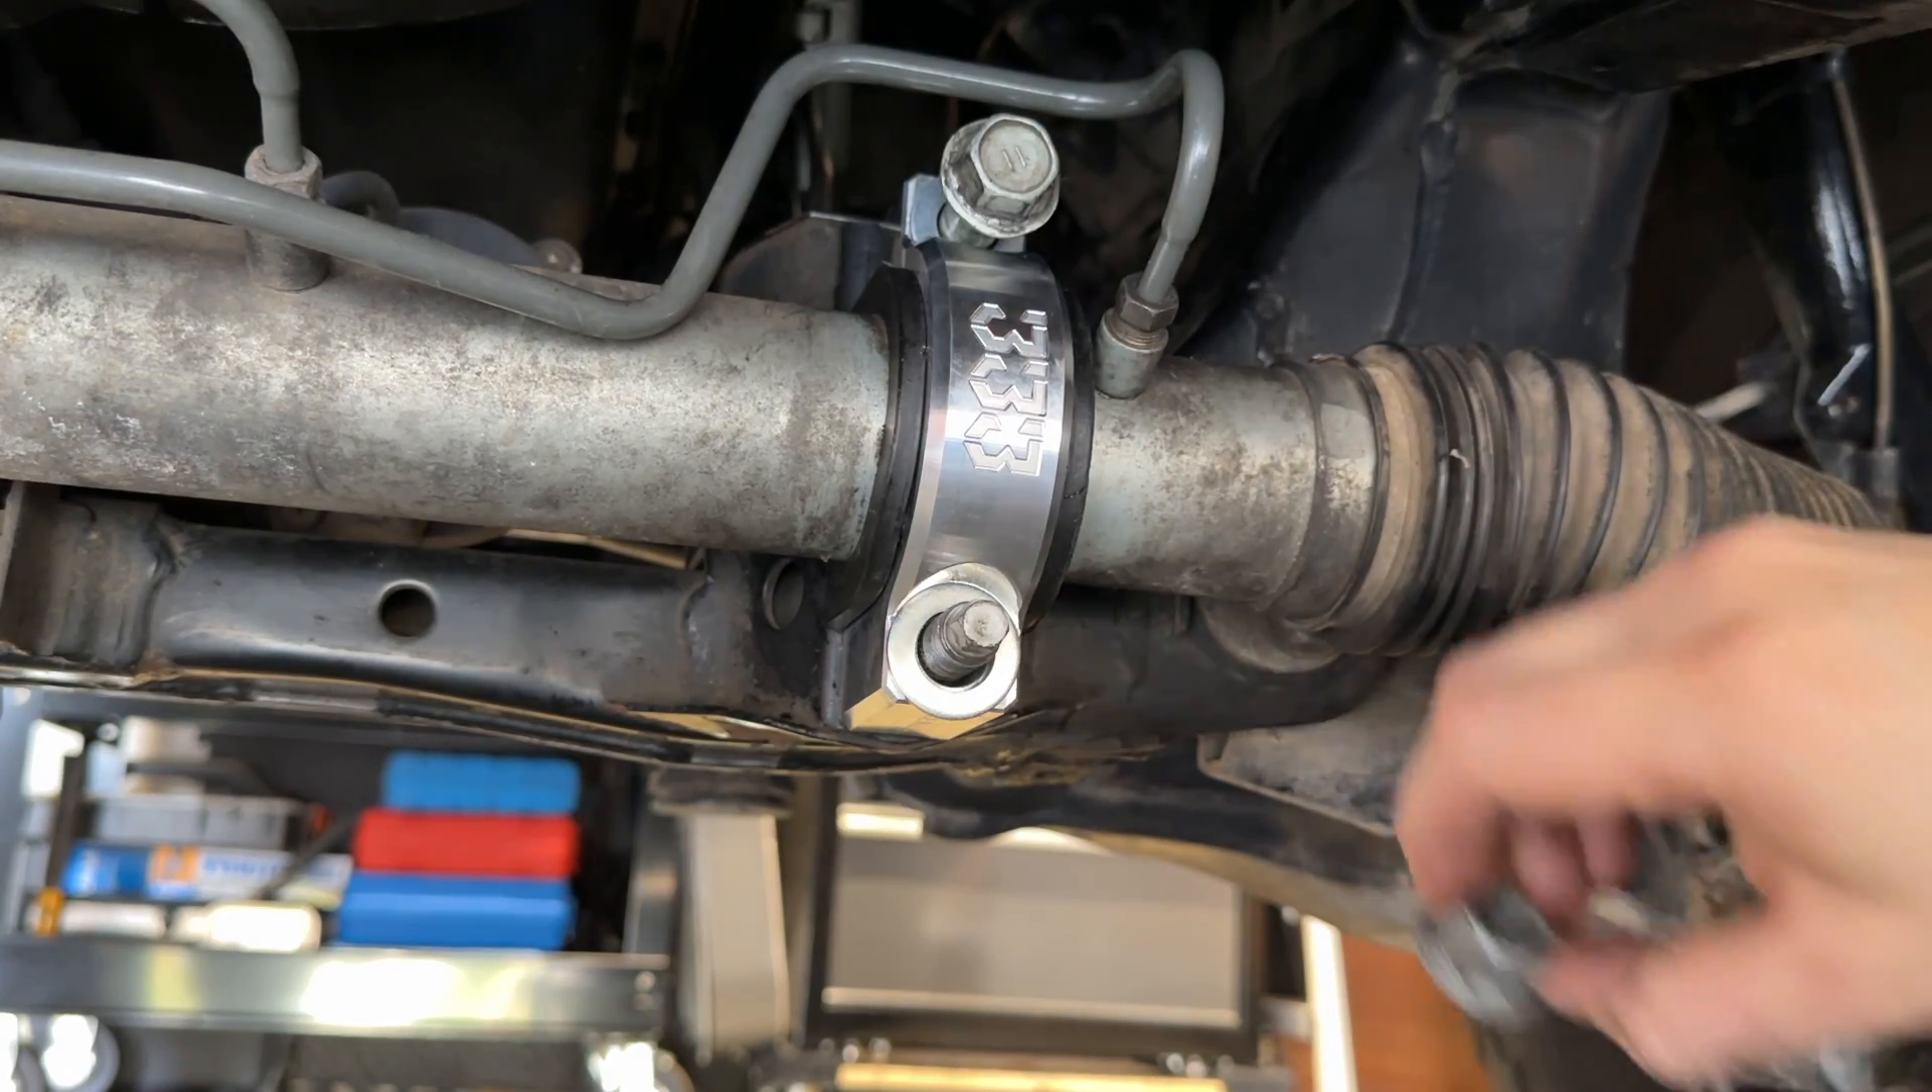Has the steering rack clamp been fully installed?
No.